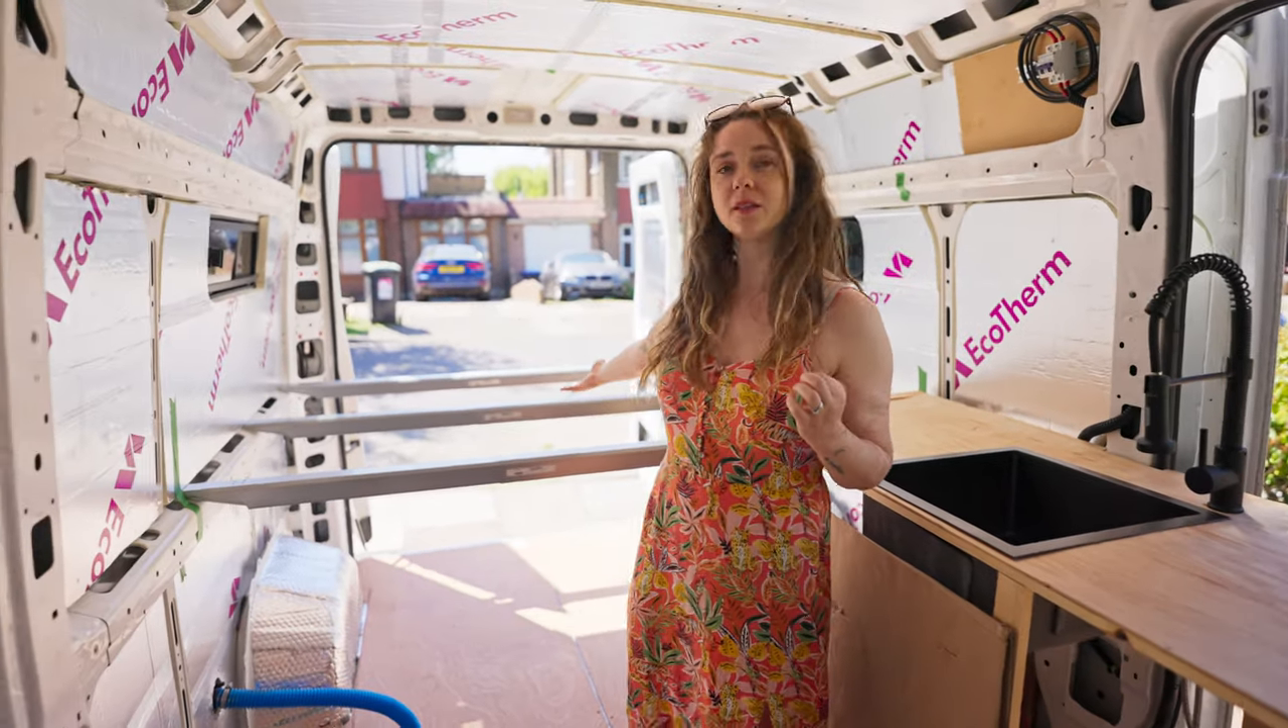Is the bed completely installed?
No.